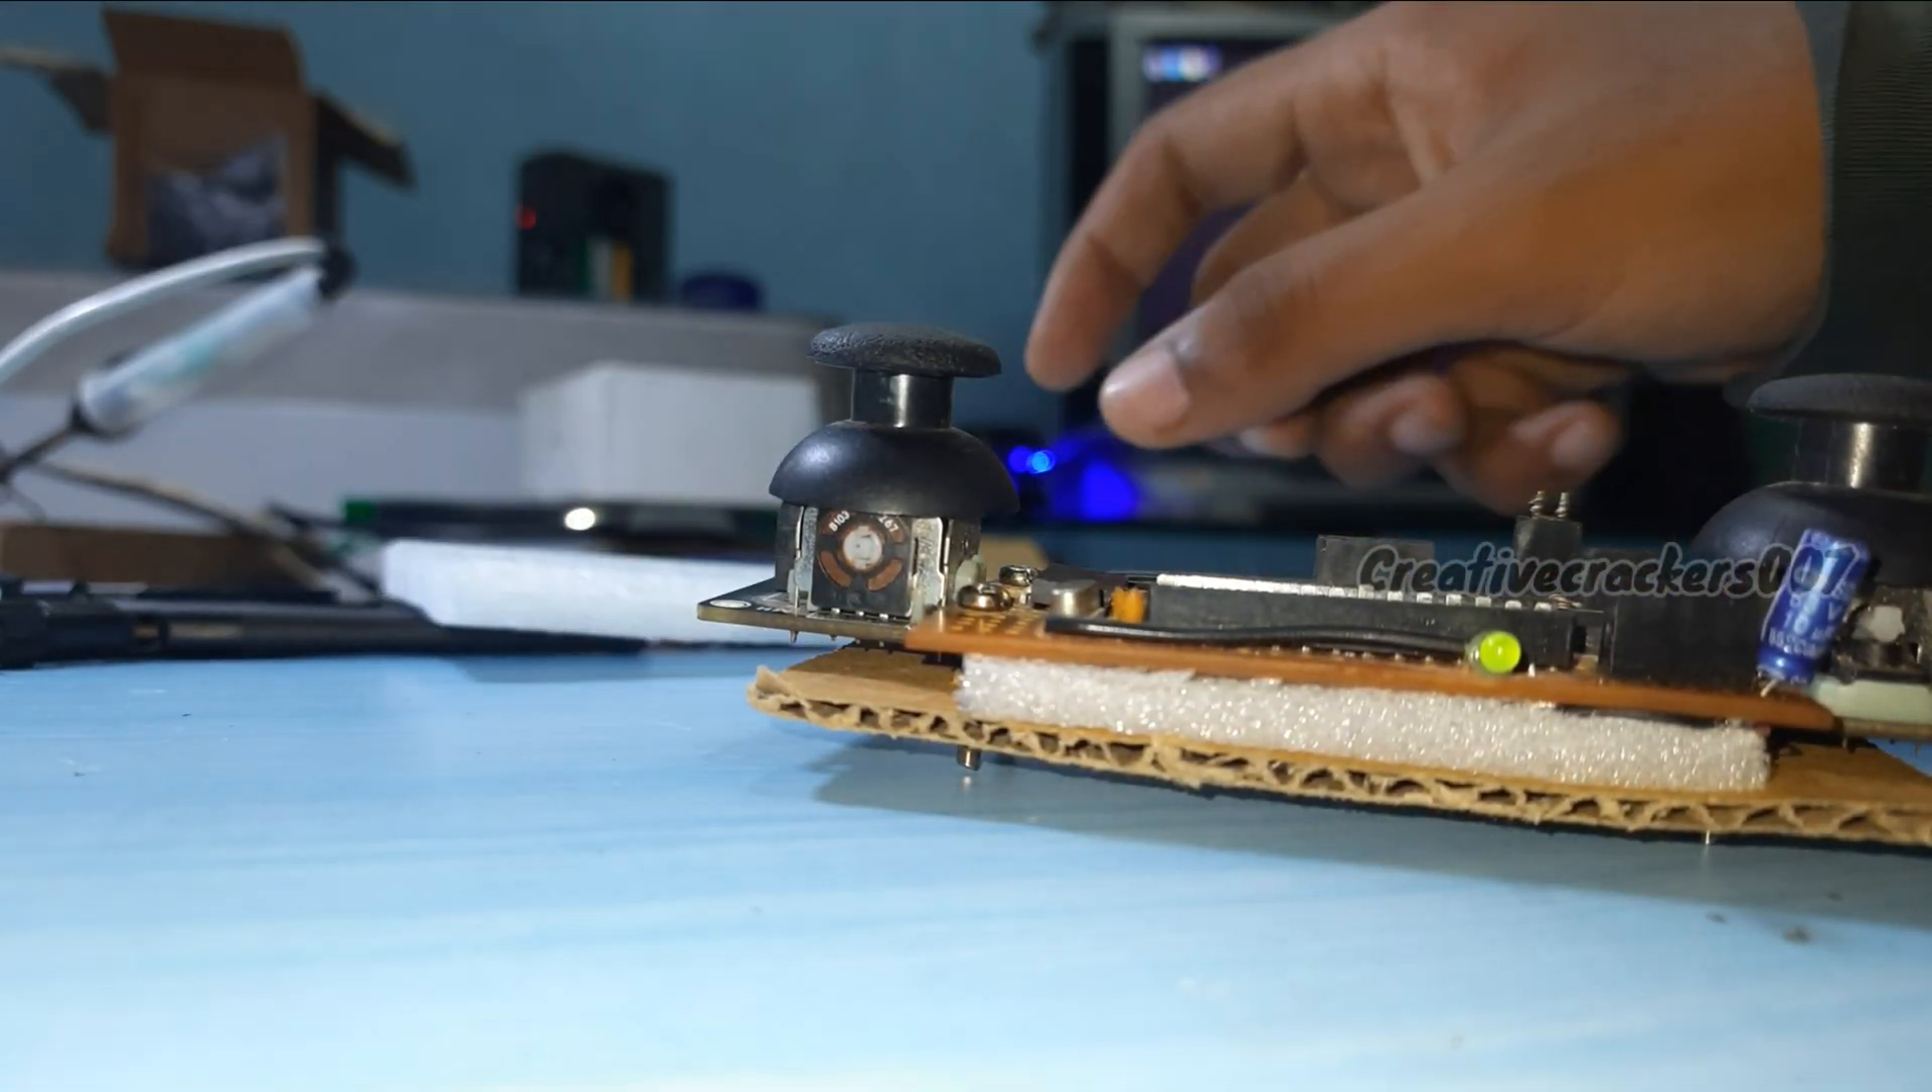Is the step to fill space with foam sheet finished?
Yes.